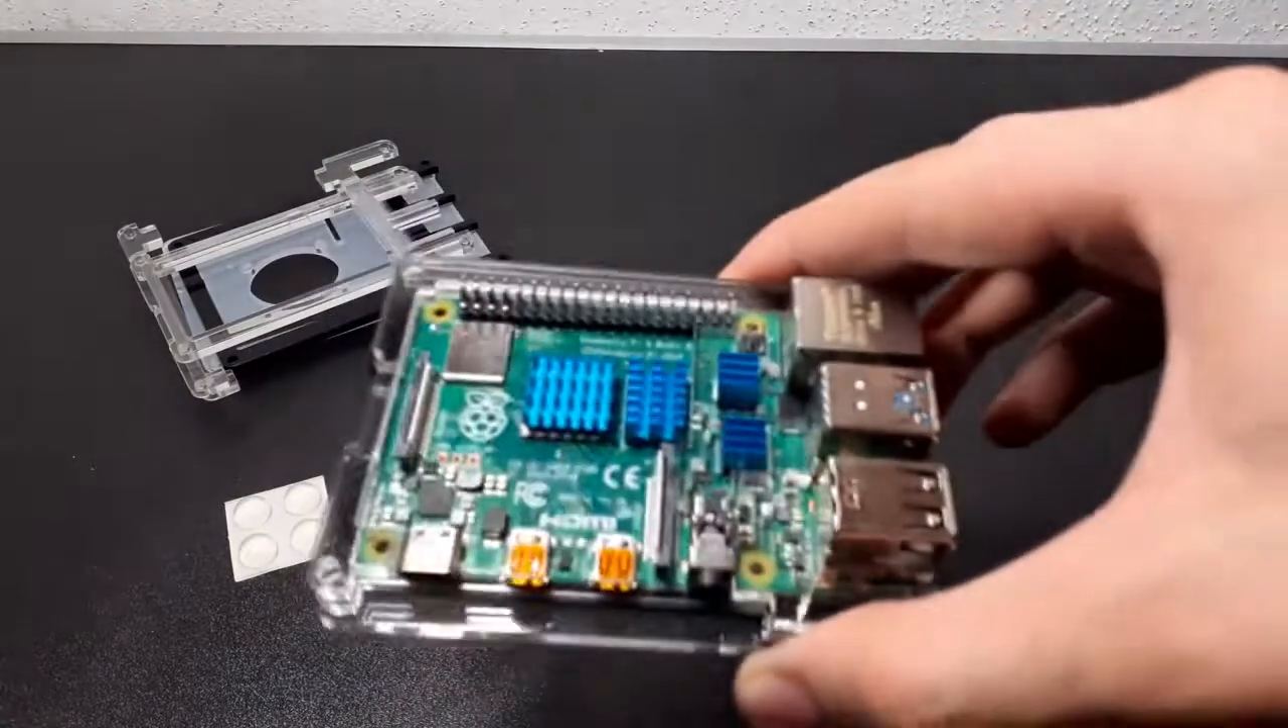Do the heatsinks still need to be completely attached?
No.